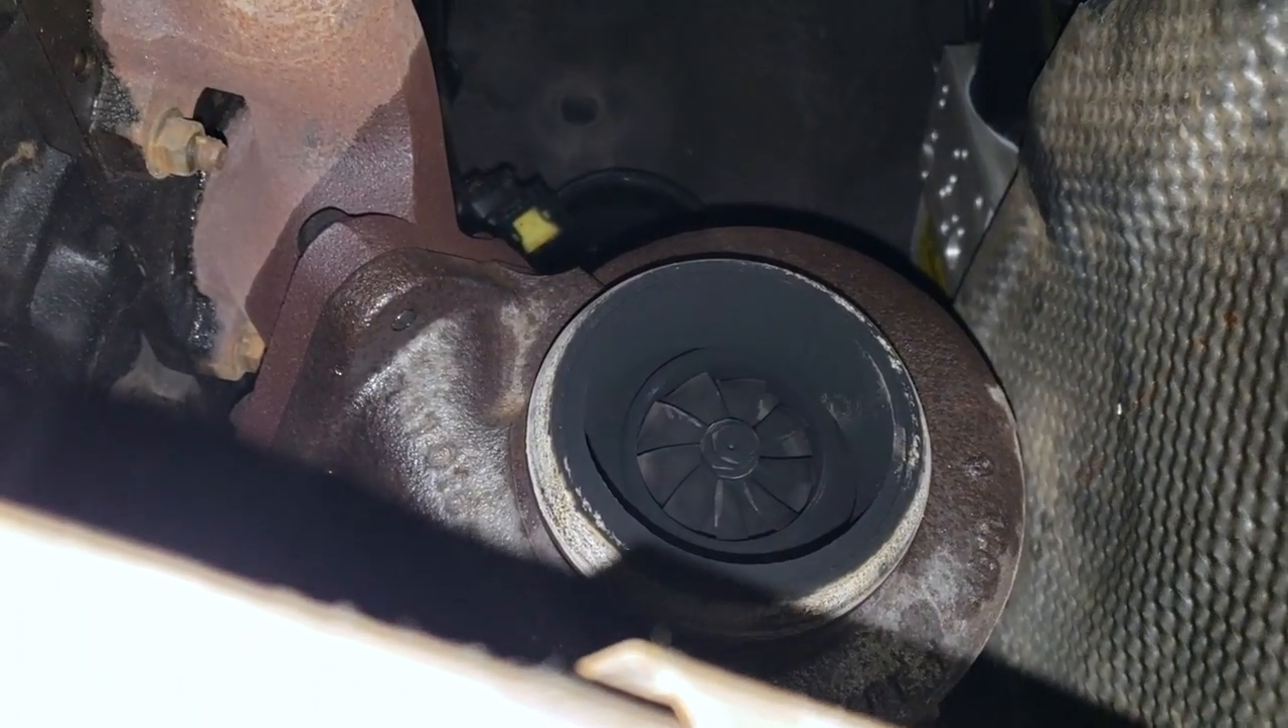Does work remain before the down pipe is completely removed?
No.